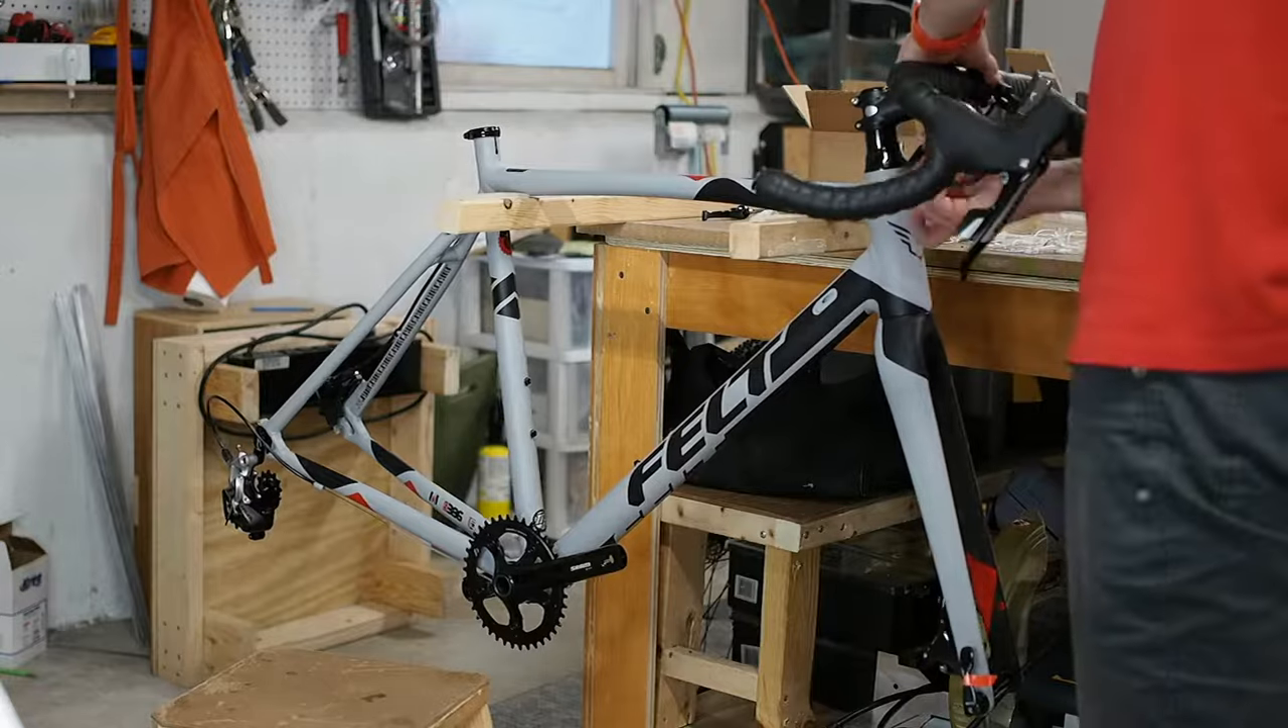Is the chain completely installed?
No.